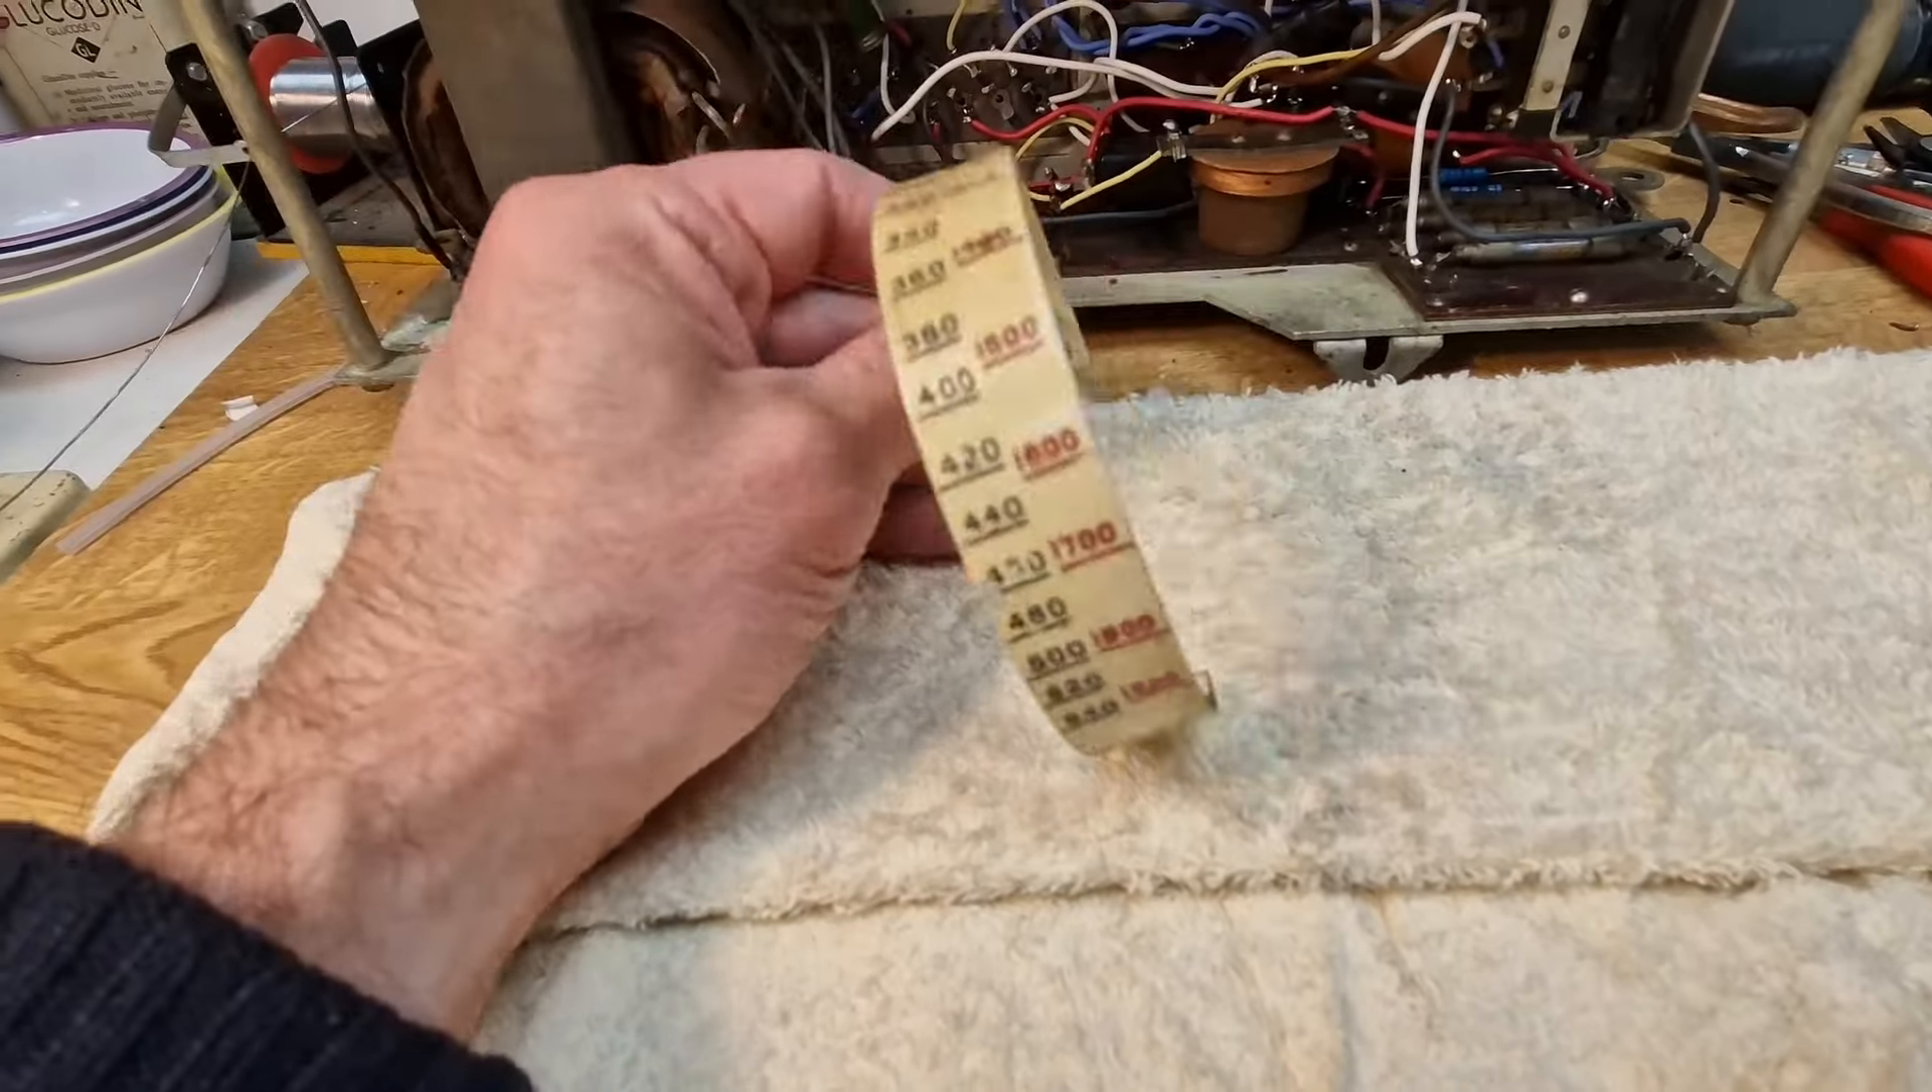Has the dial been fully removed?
Yes.